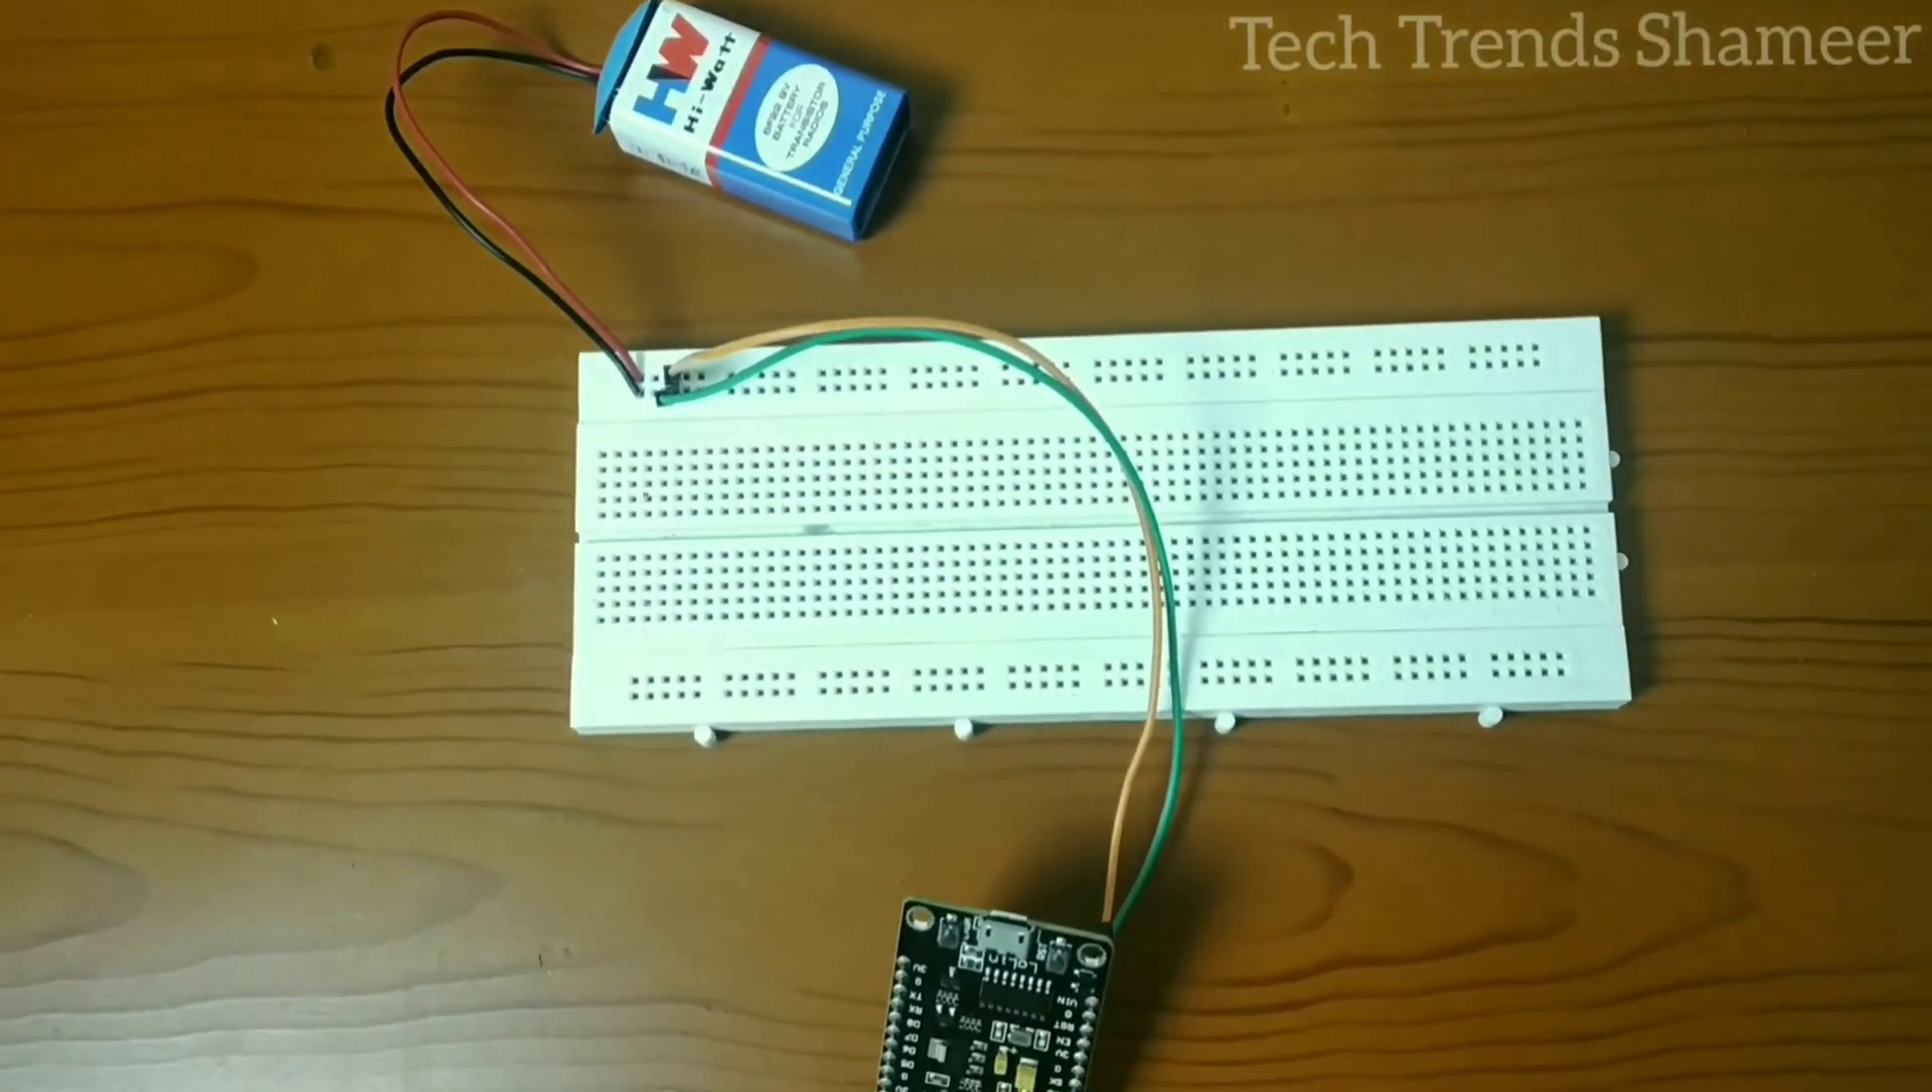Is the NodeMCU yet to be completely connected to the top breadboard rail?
No.